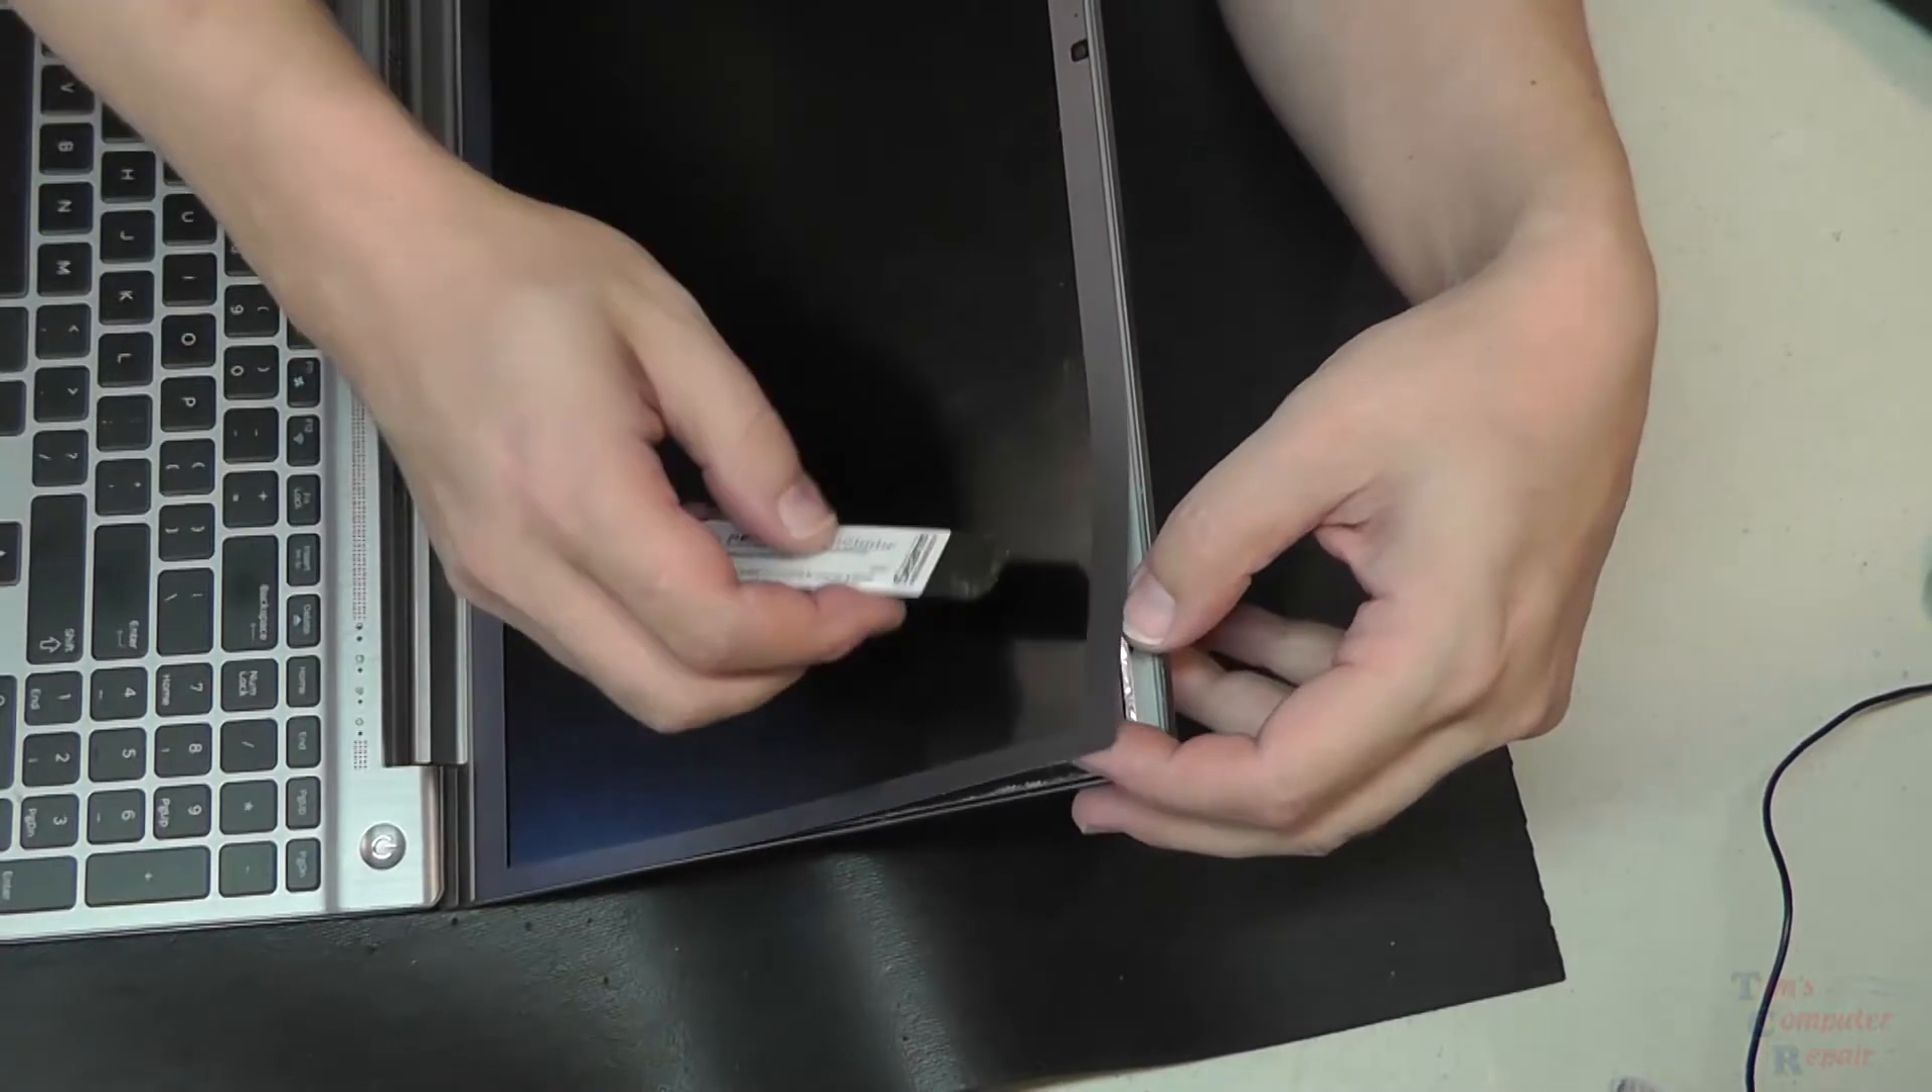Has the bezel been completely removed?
No.